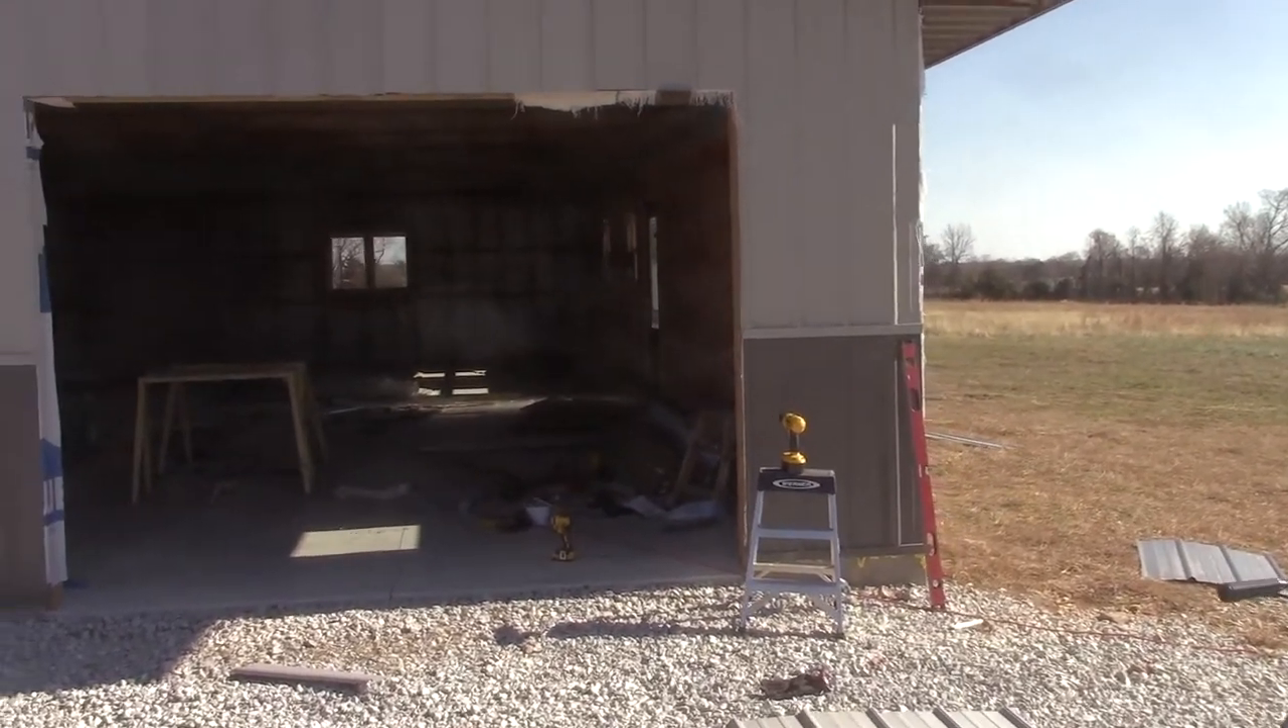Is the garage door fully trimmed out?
No.